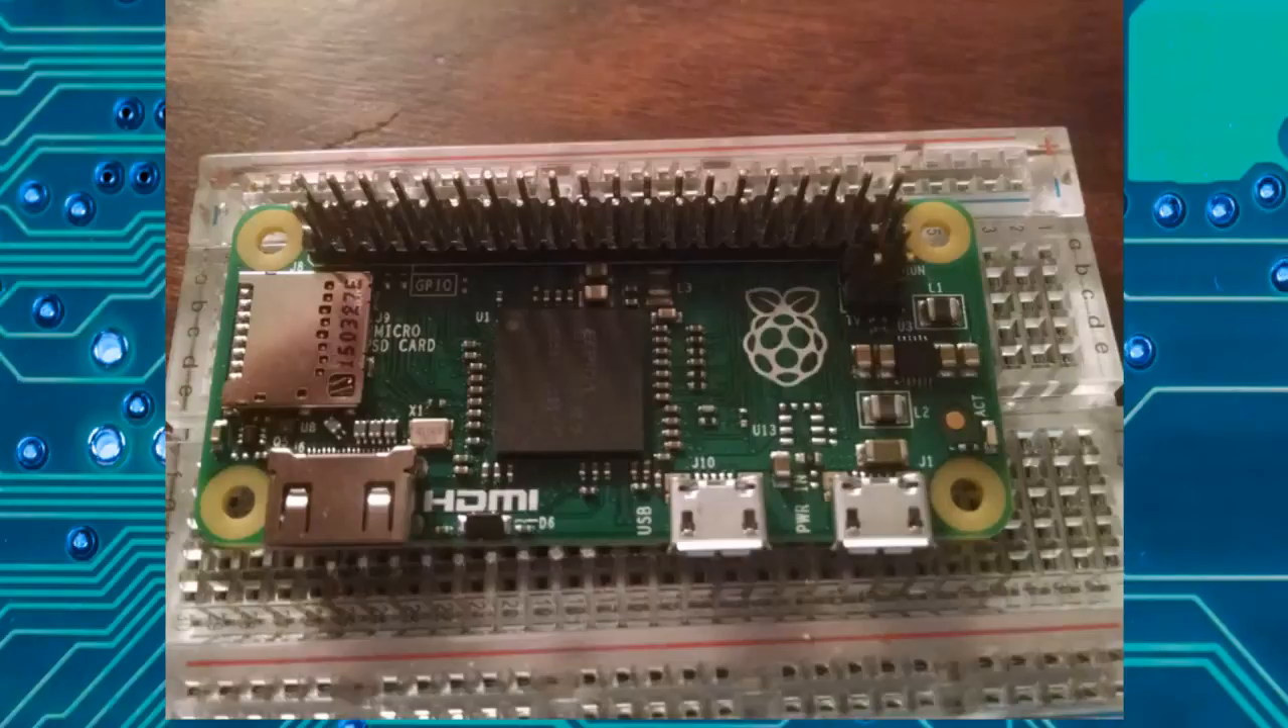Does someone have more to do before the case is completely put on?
Yes.